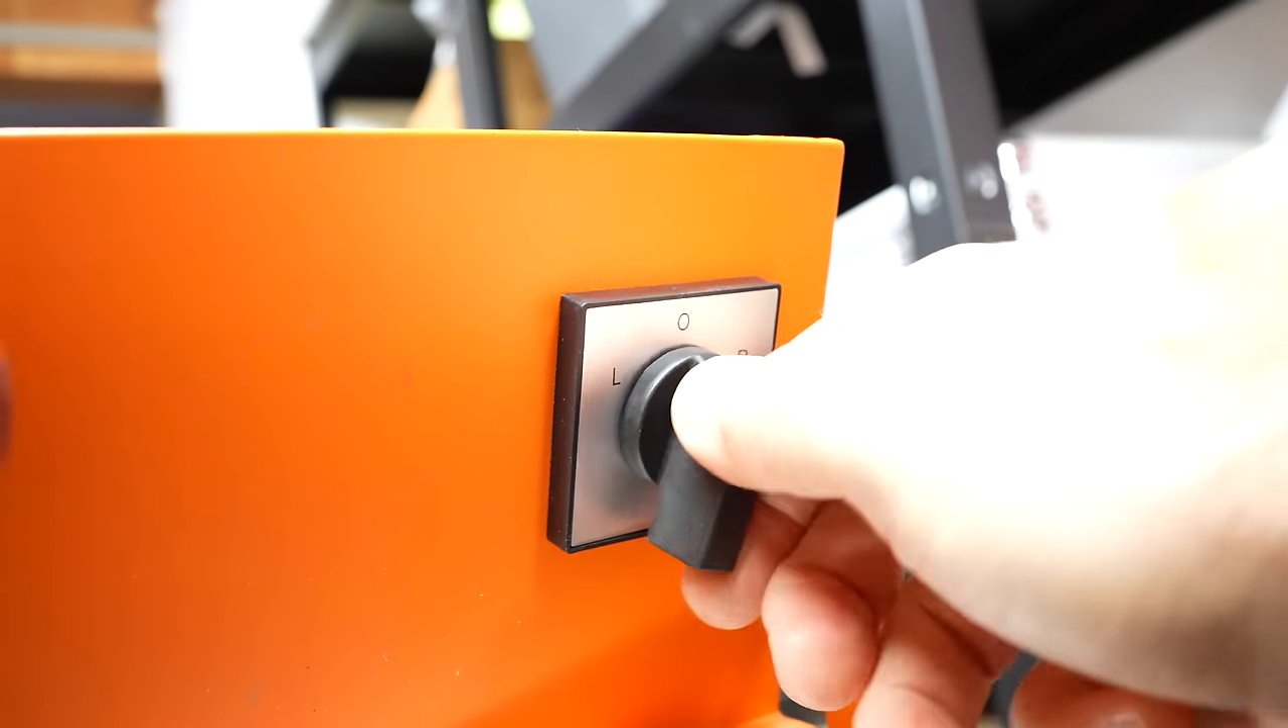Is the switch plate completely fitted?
Yes.